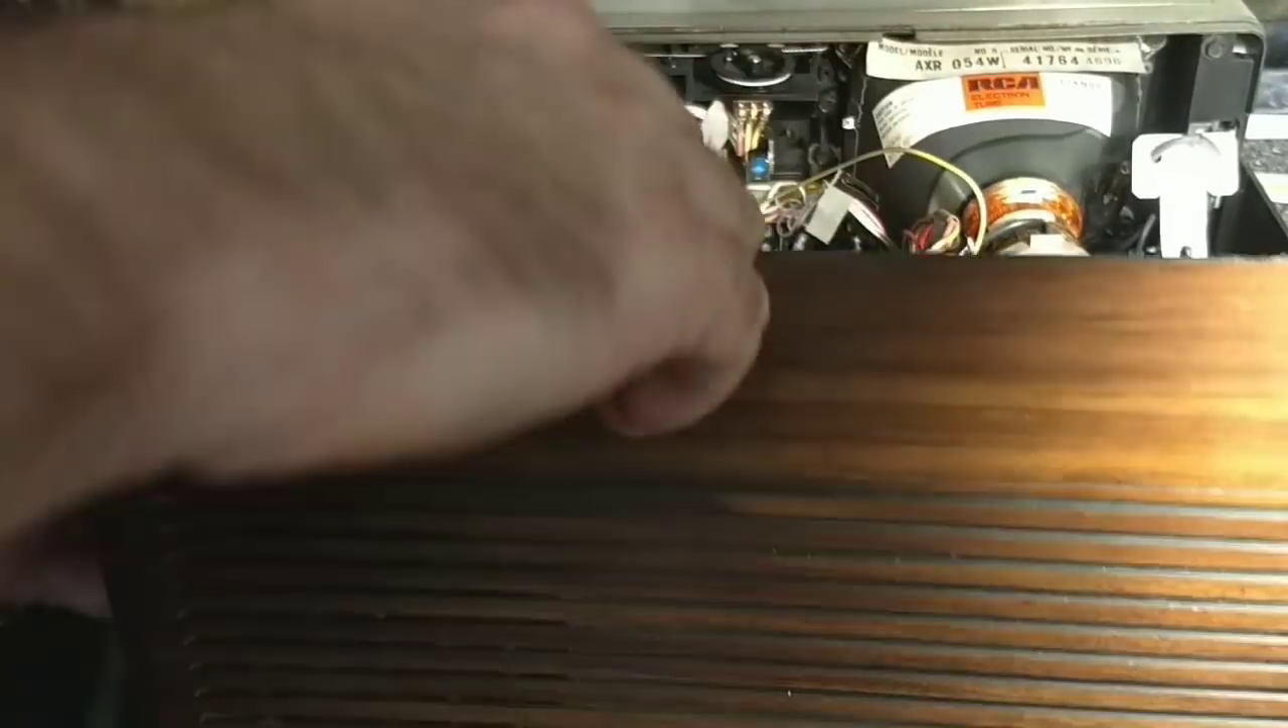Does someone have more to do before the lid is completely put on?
Yes.